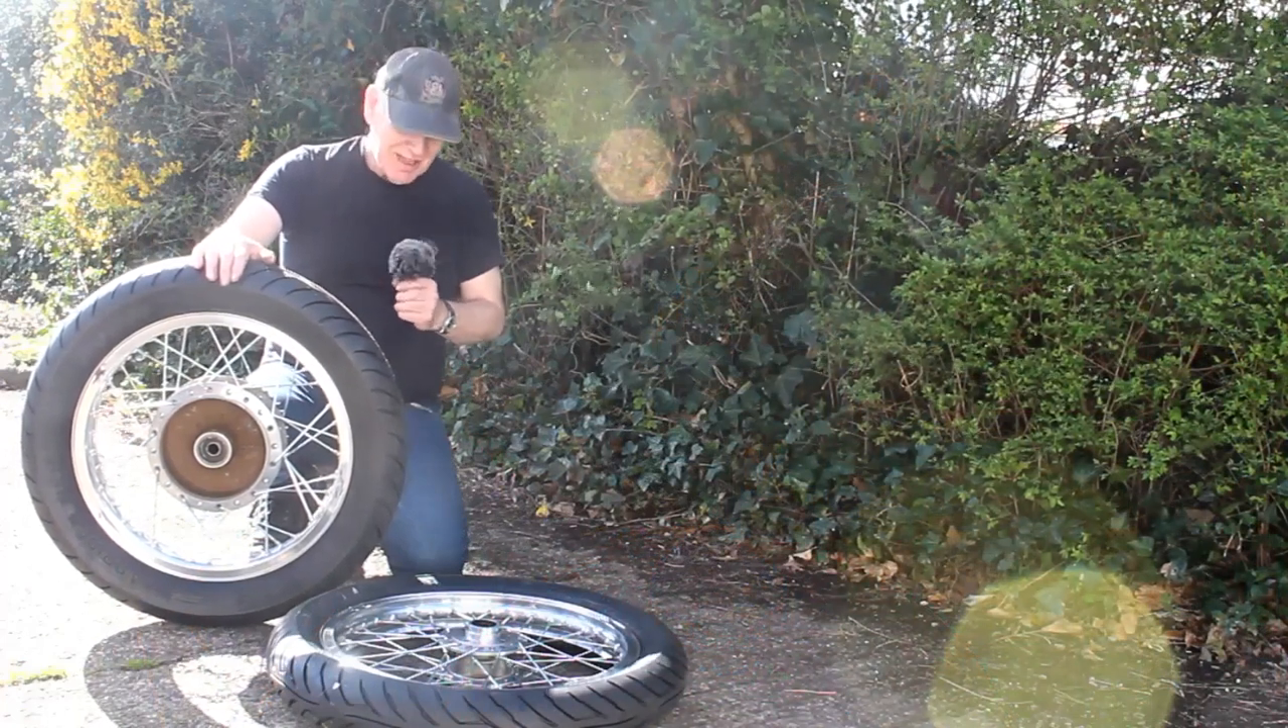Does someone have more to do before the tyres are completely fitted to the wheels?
No.